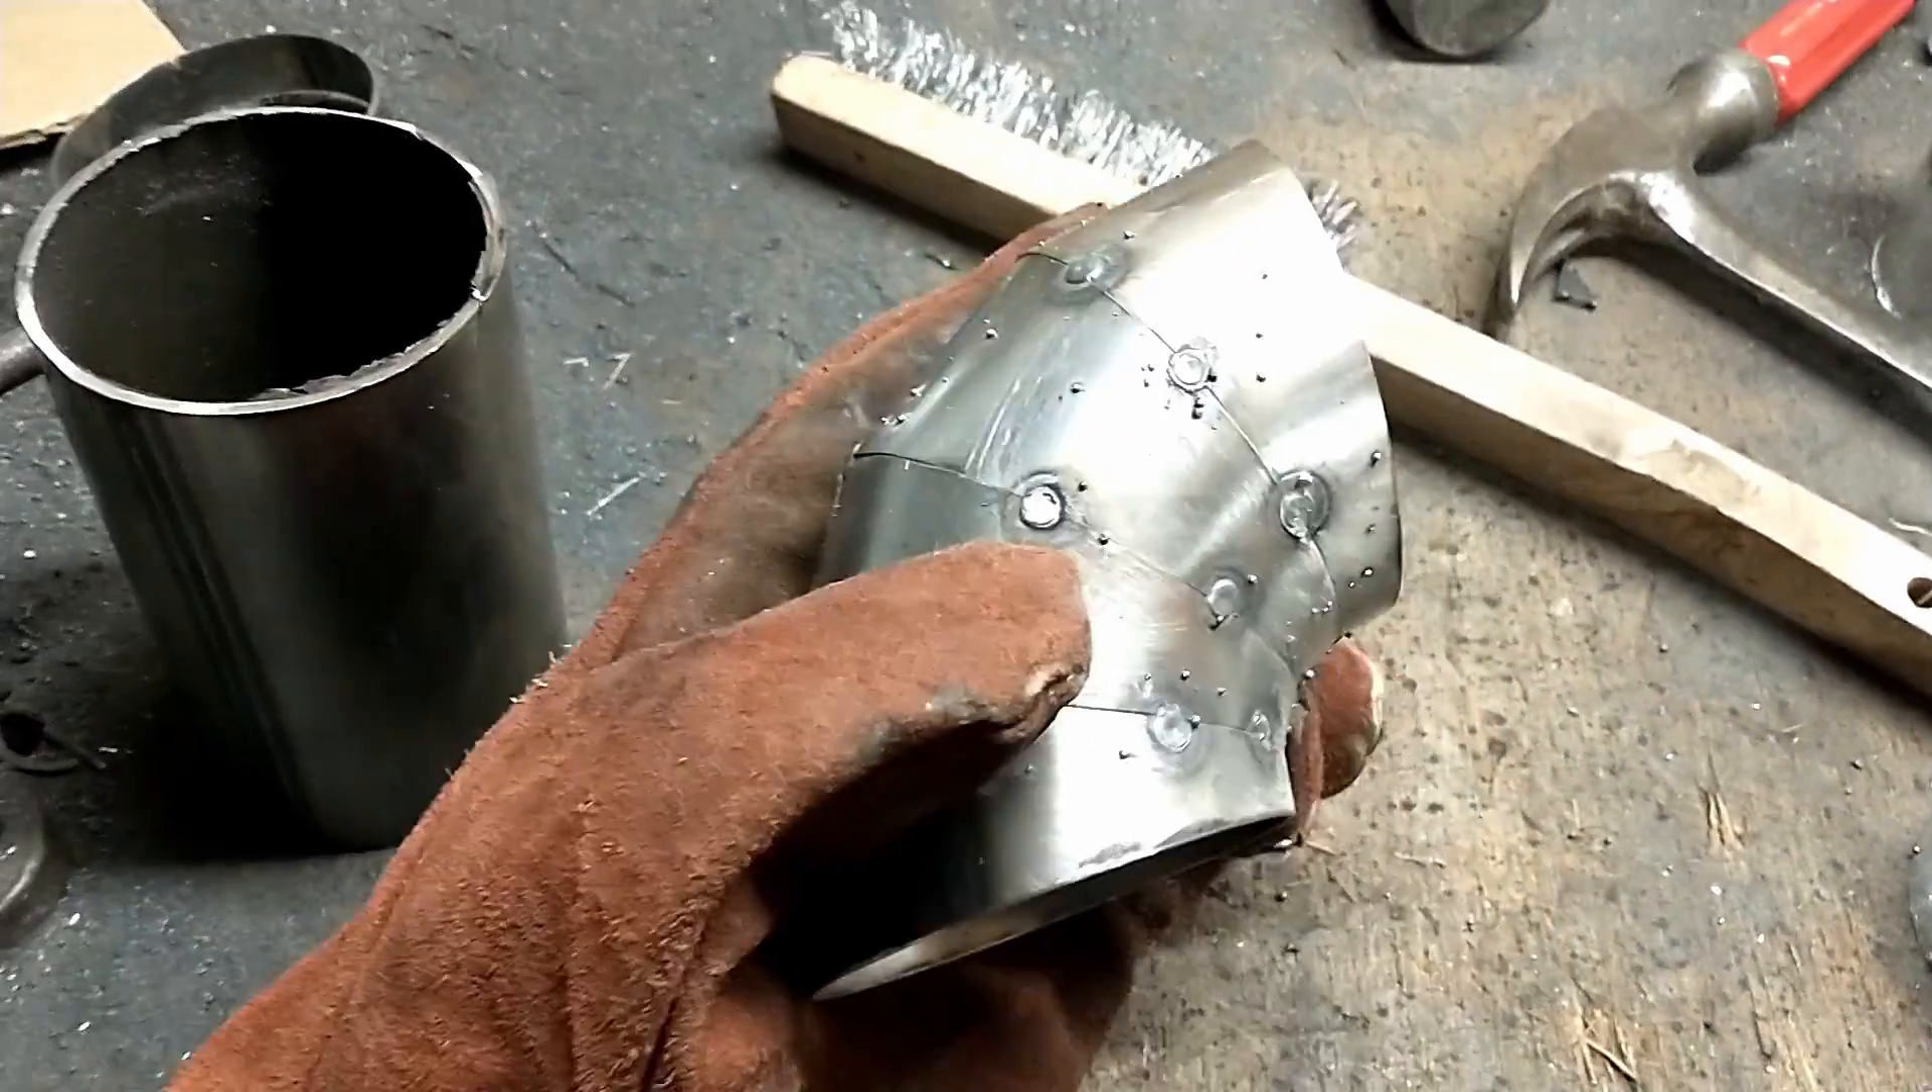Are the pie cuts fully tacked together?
Yes.